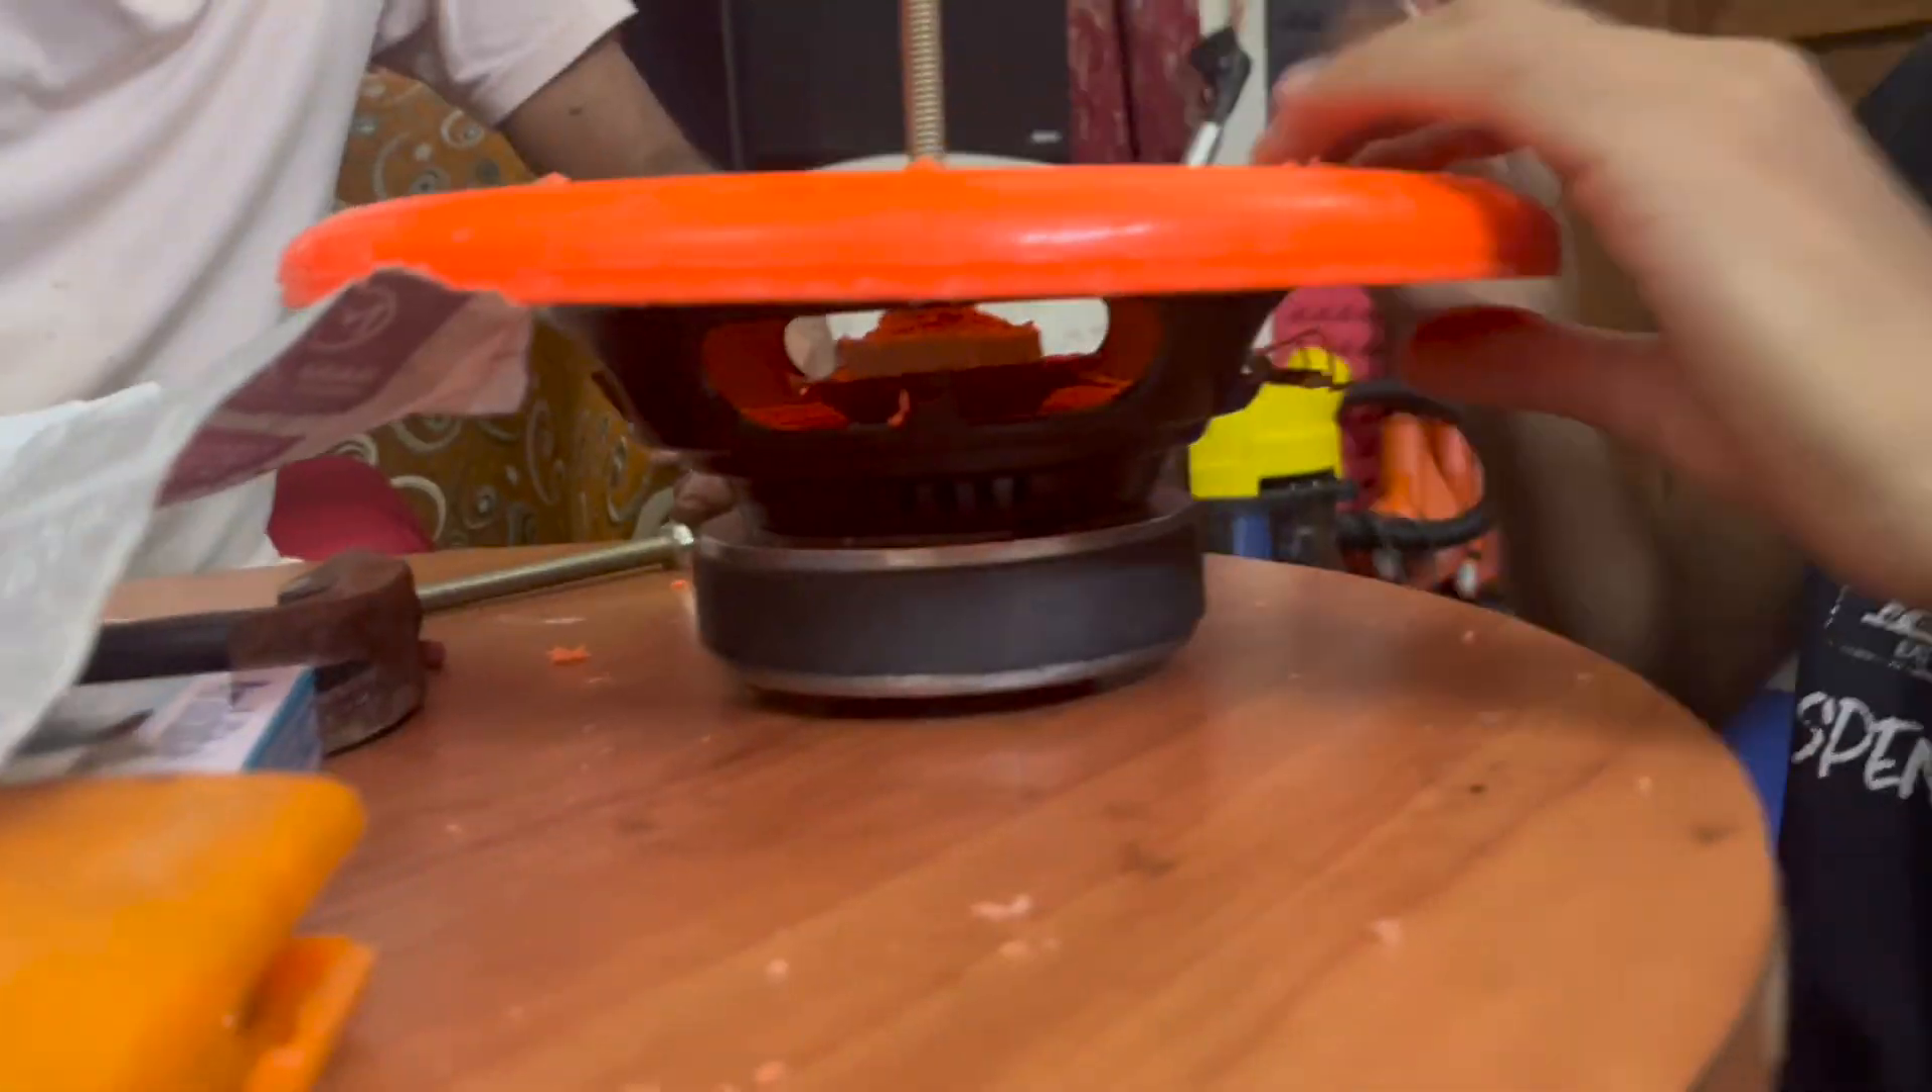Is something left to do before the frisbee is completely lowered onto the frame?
No.